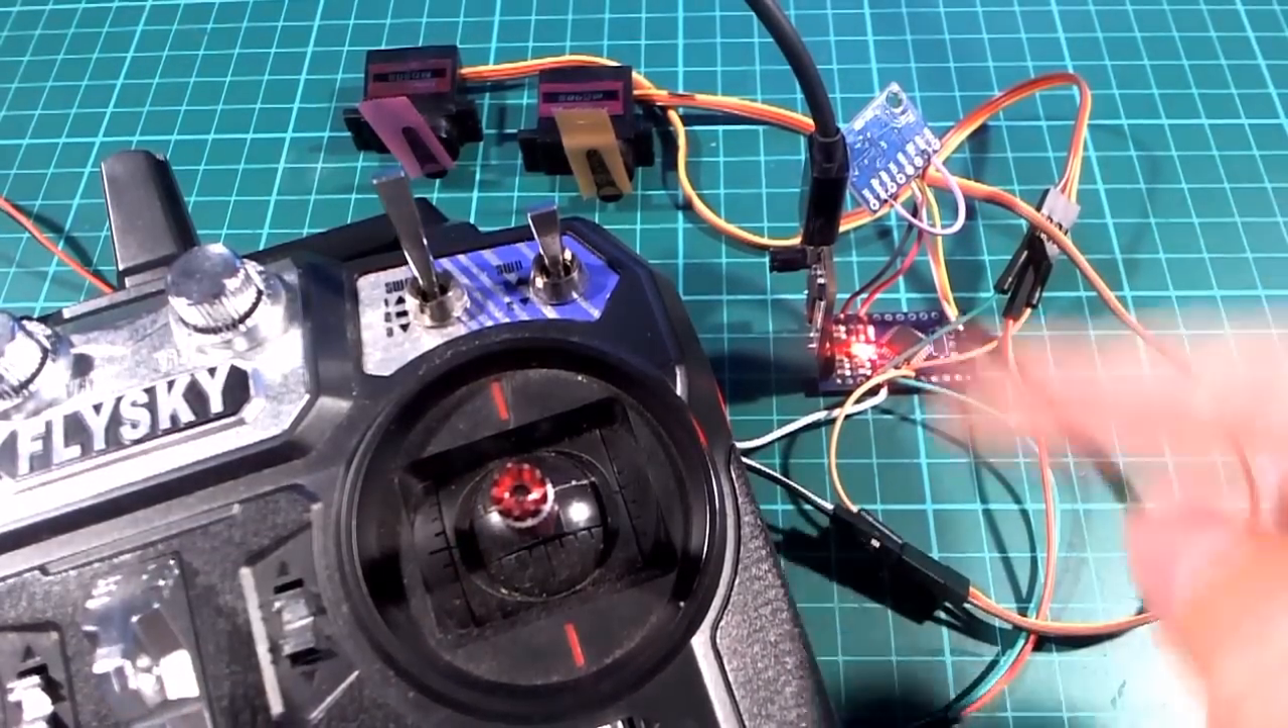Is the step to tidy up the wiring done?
No.